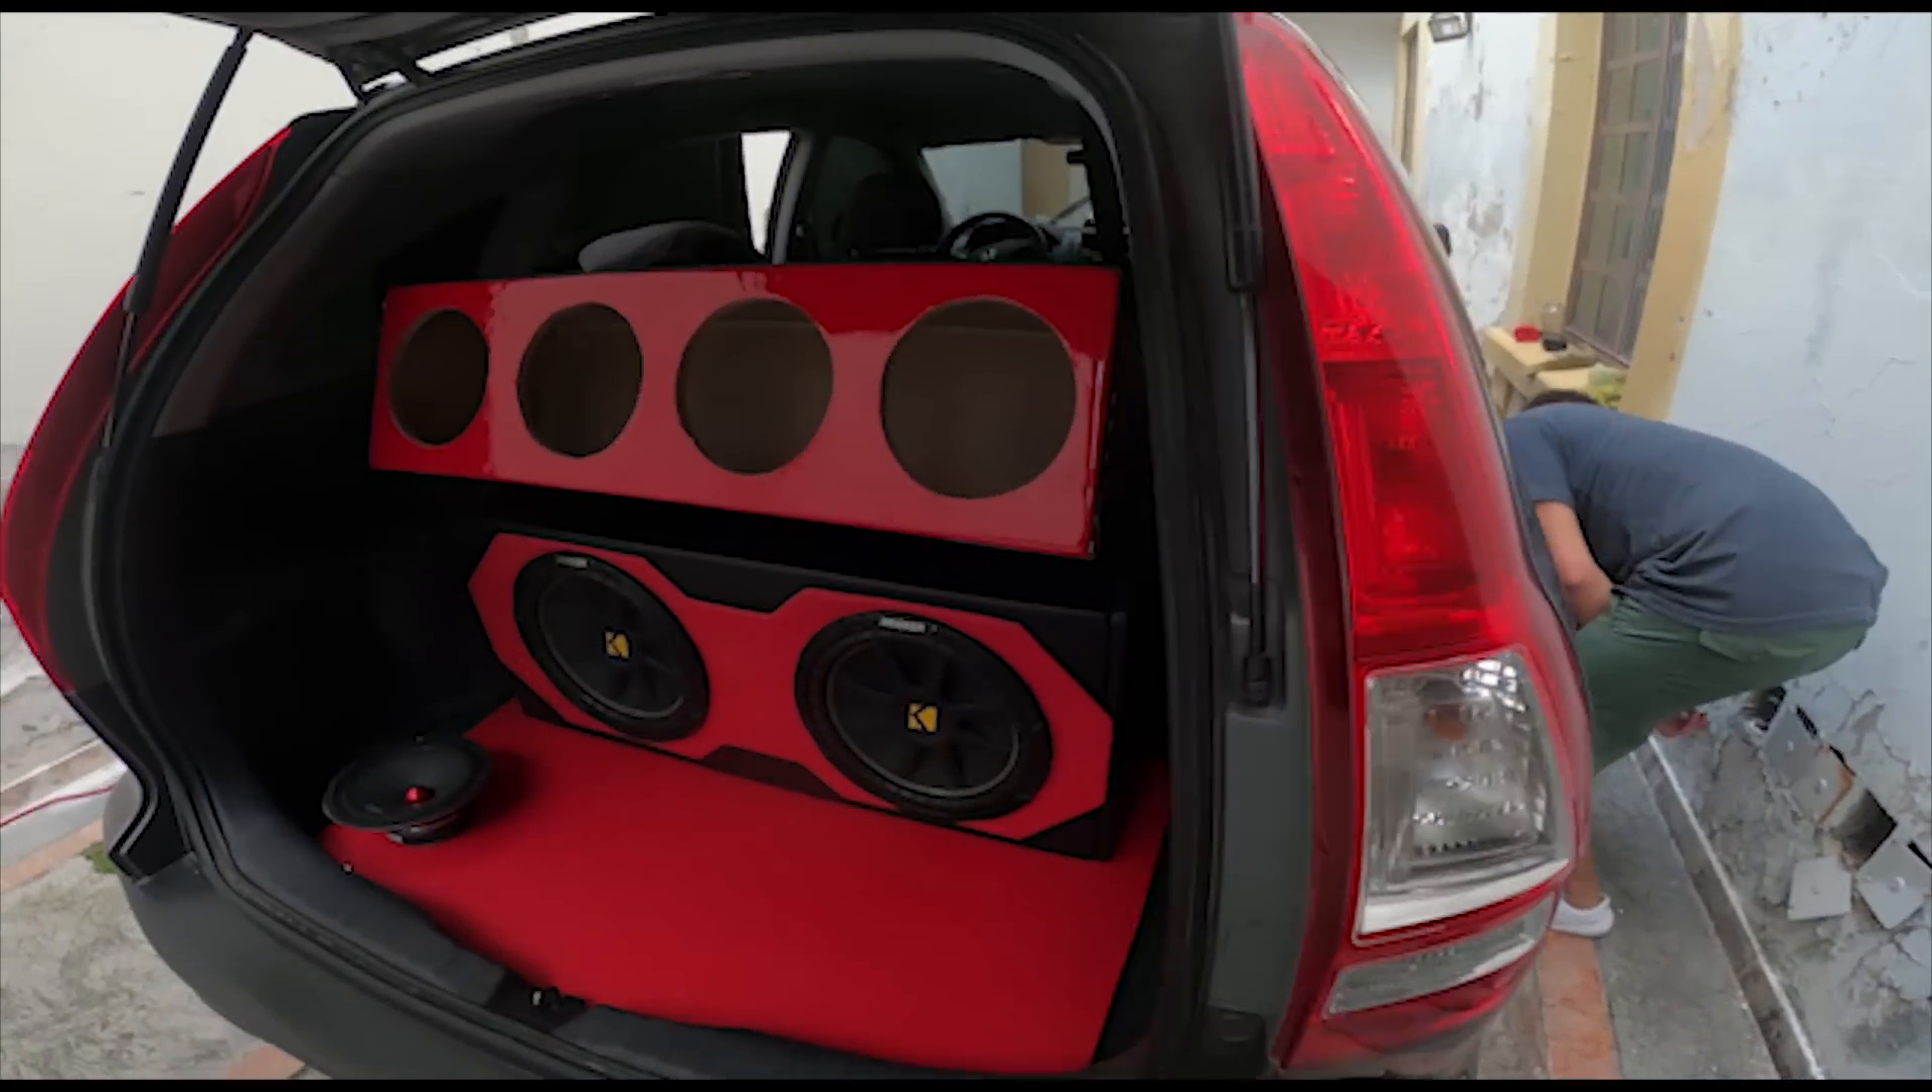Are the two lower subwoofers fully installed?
Yes.